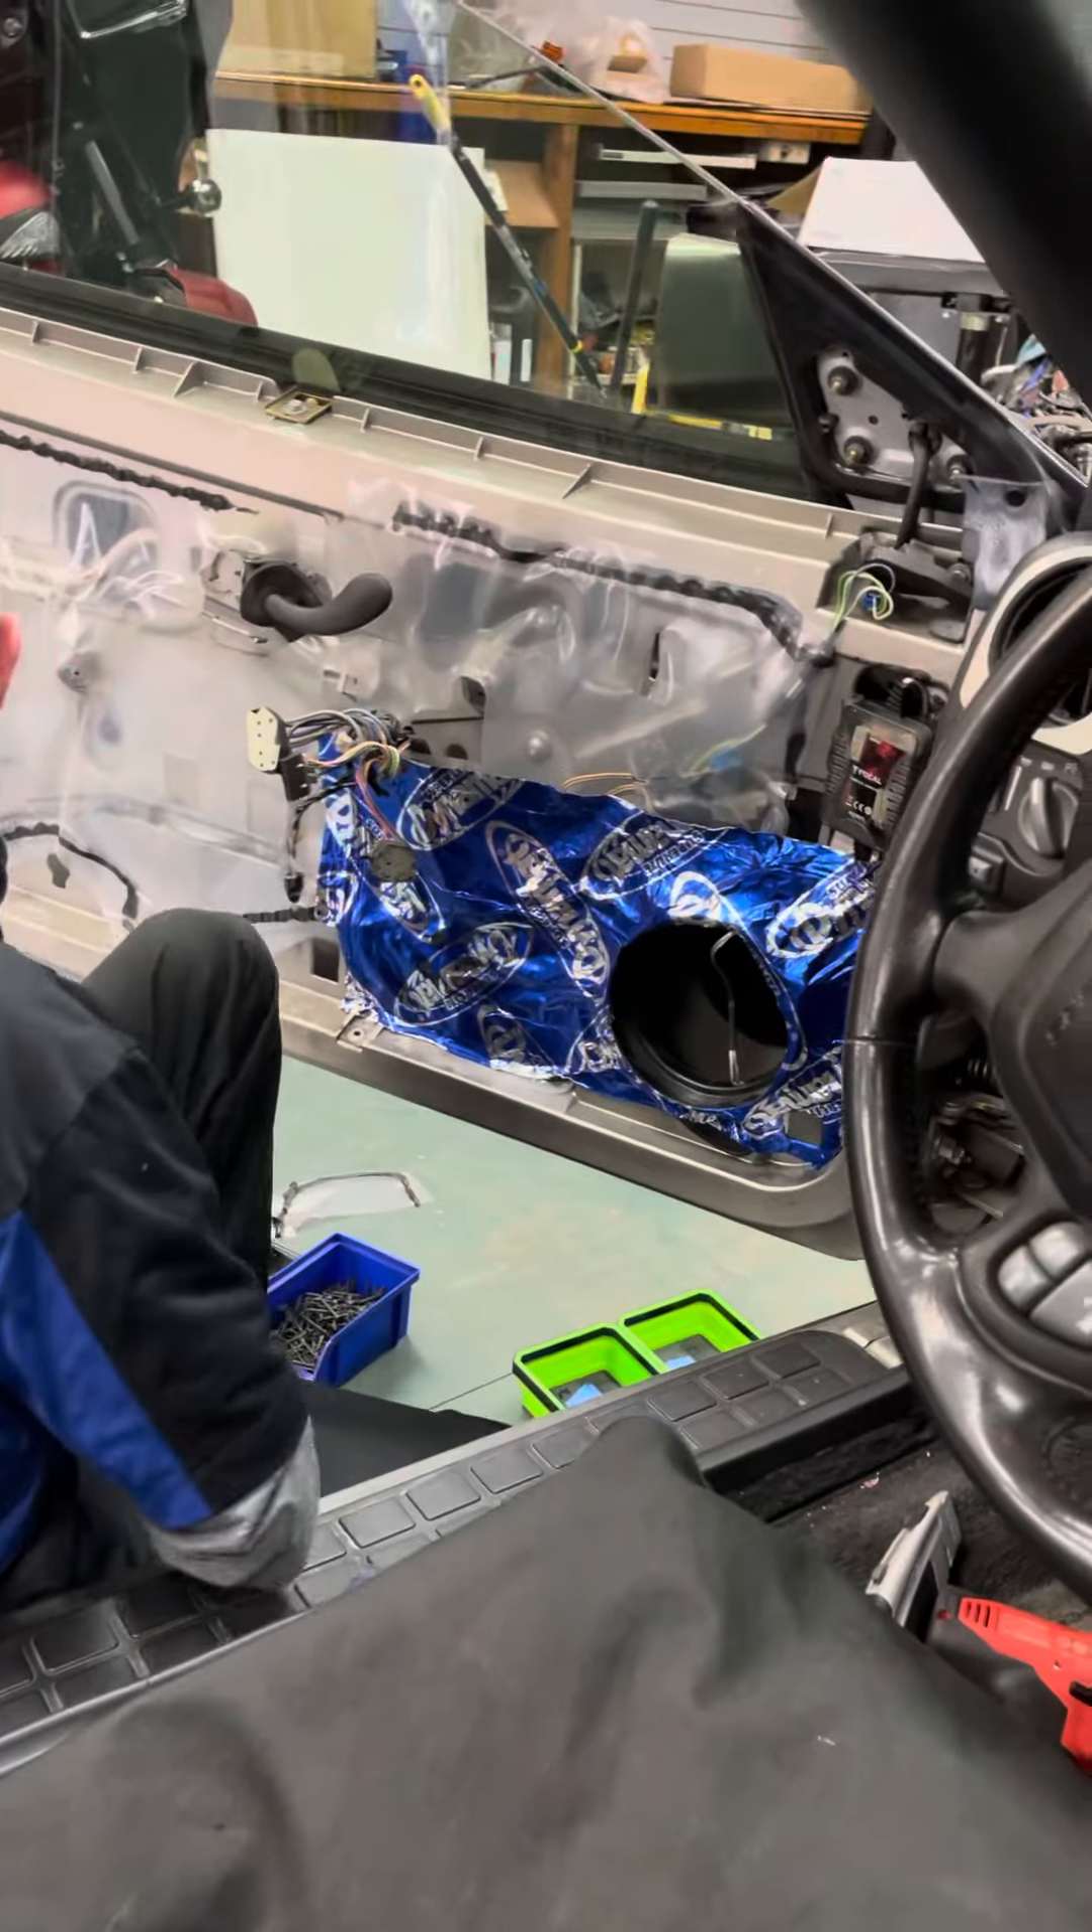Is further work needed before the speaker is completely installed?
Yes.